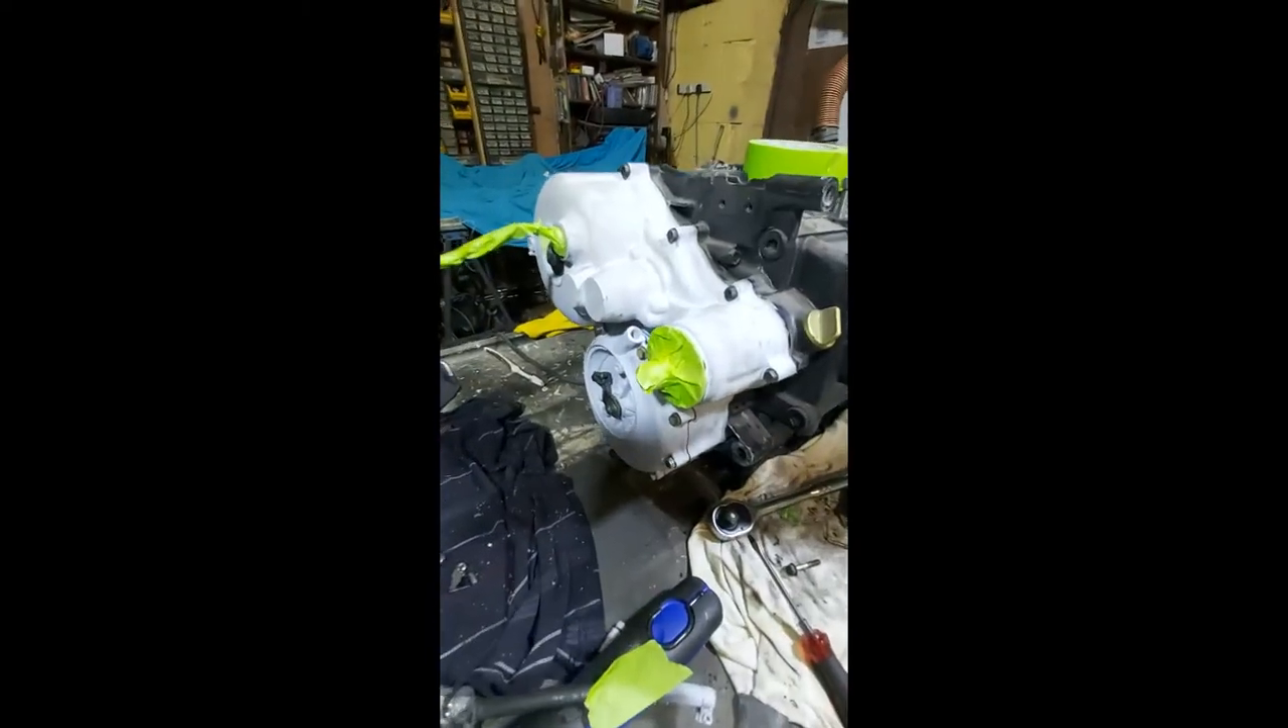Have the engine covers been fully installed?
Yes.